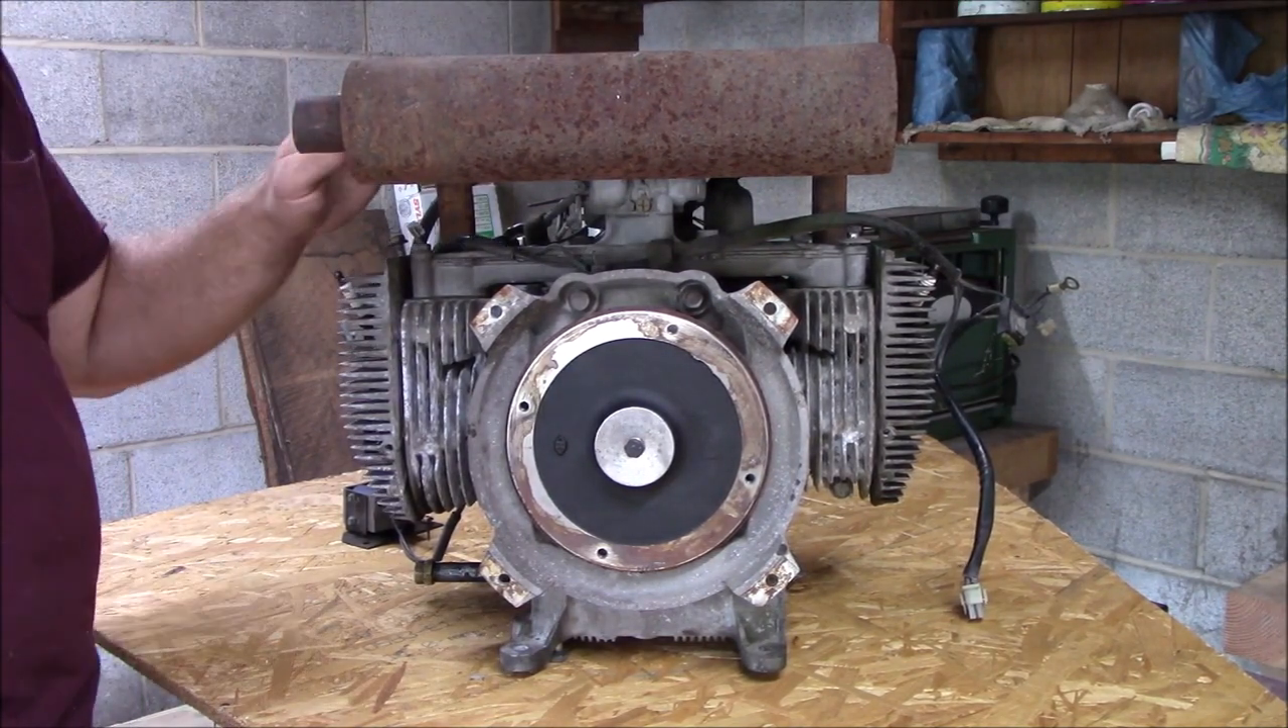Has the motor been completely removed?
Yes.